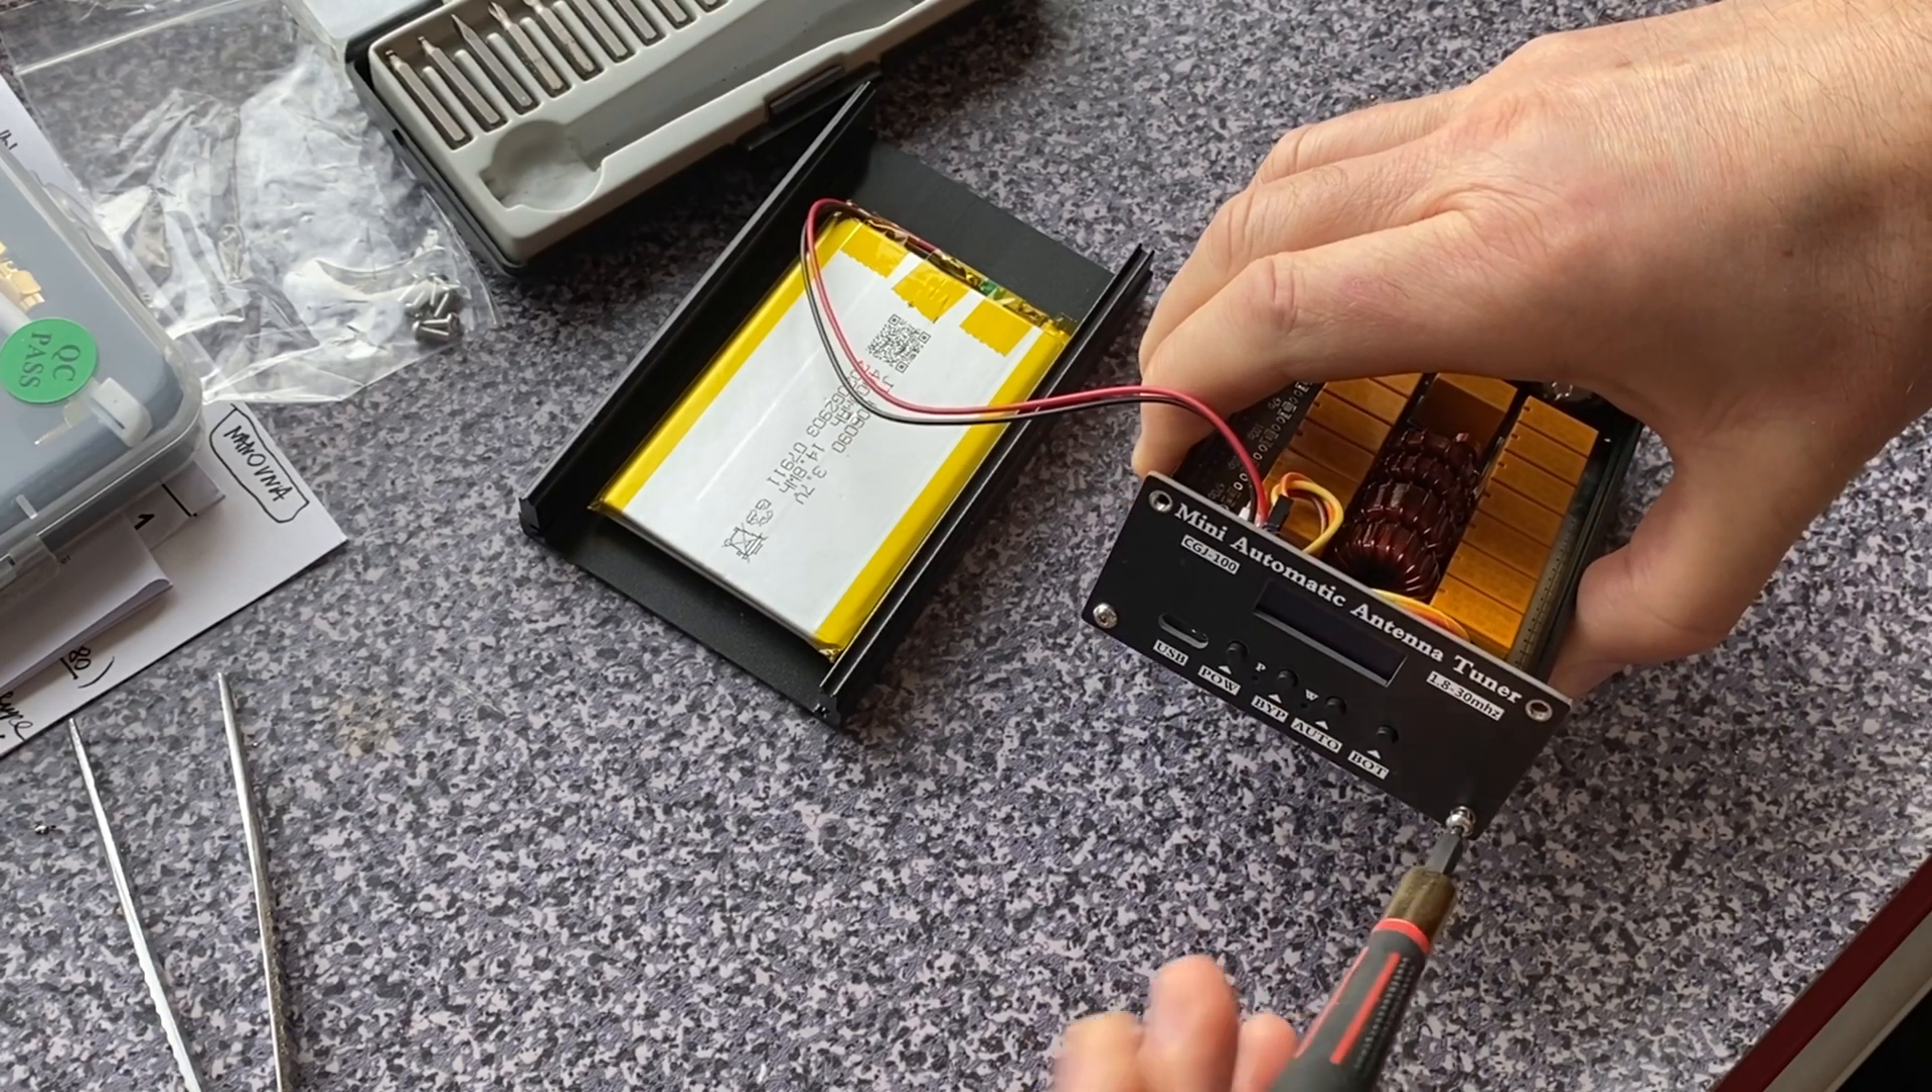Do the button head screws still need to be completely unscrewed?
Yes.